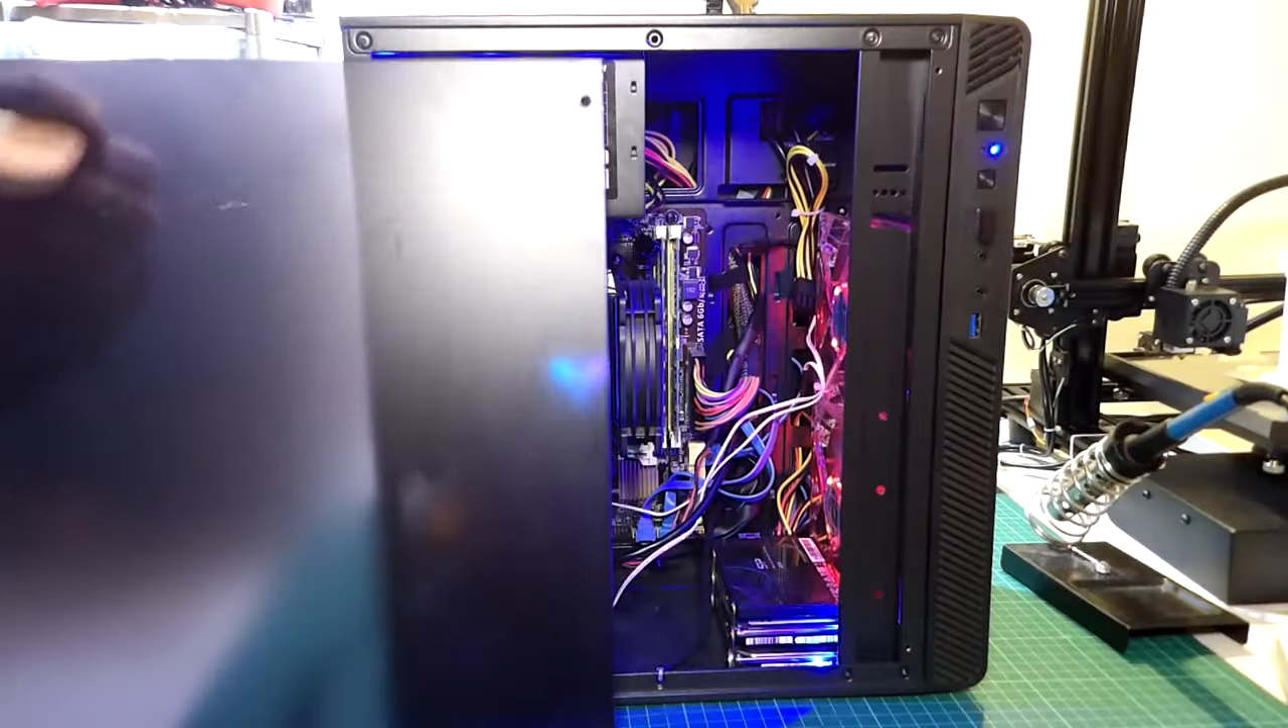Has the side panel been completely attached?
No.